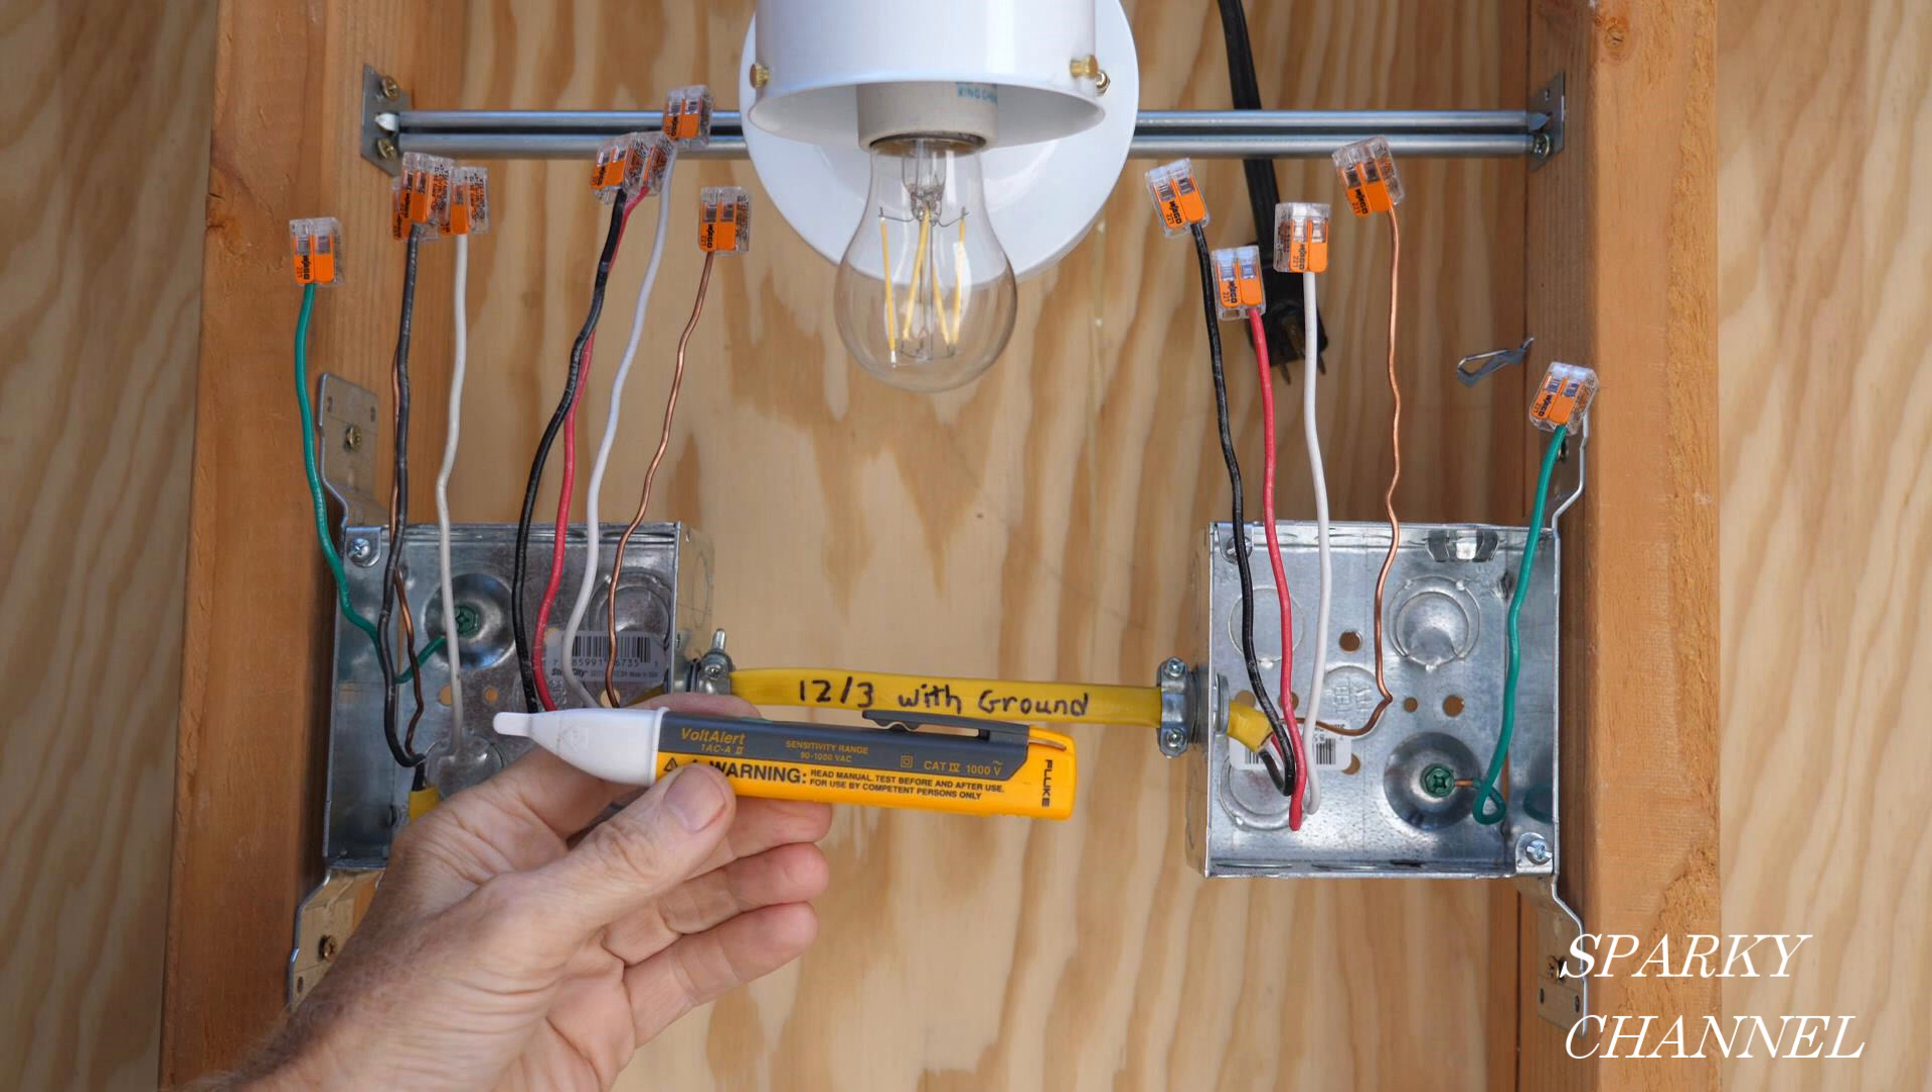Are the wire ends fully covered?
Yes.